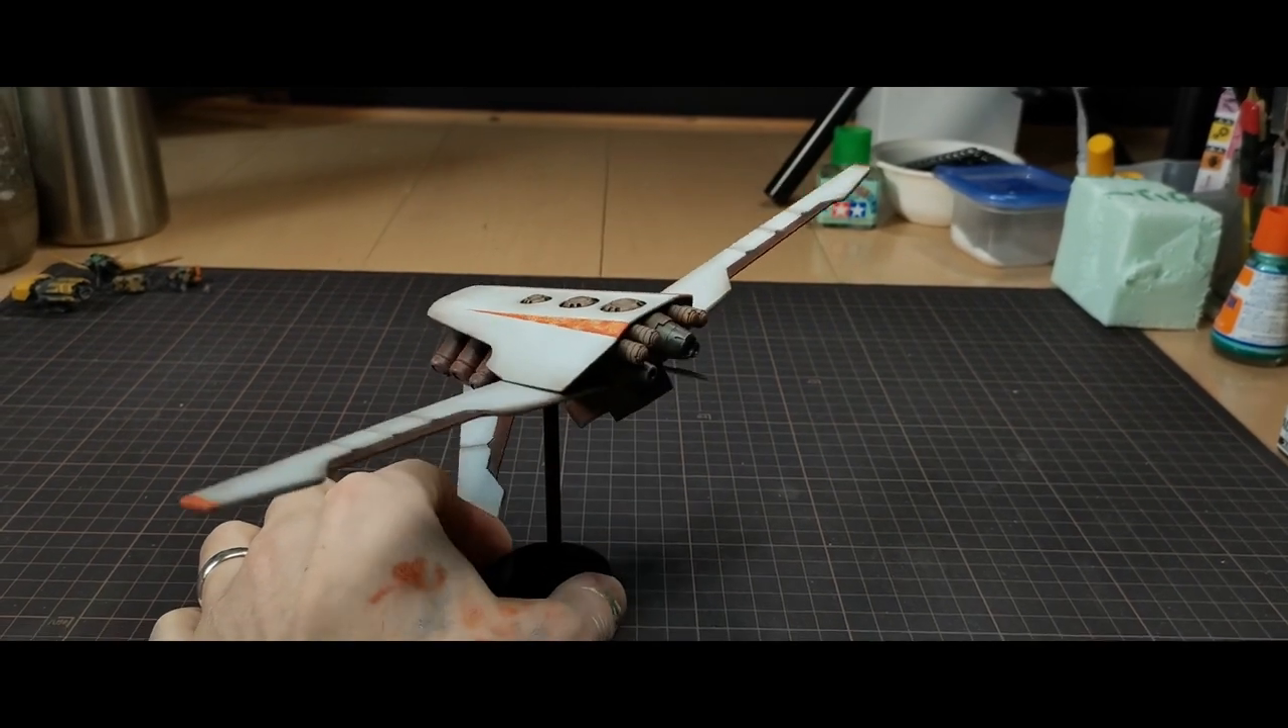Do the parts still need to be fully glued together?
No.